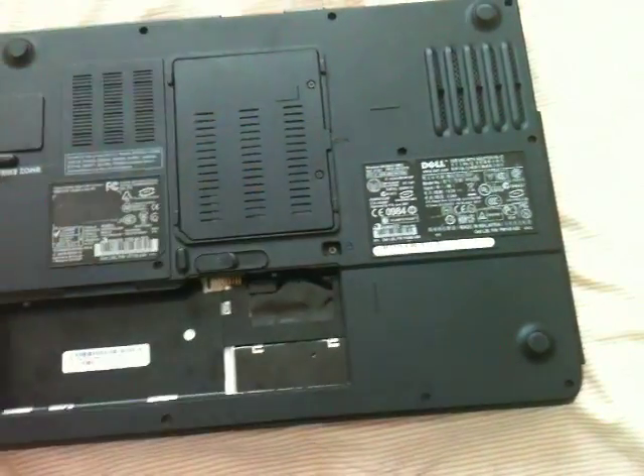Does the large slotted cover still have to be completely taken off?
Yes.